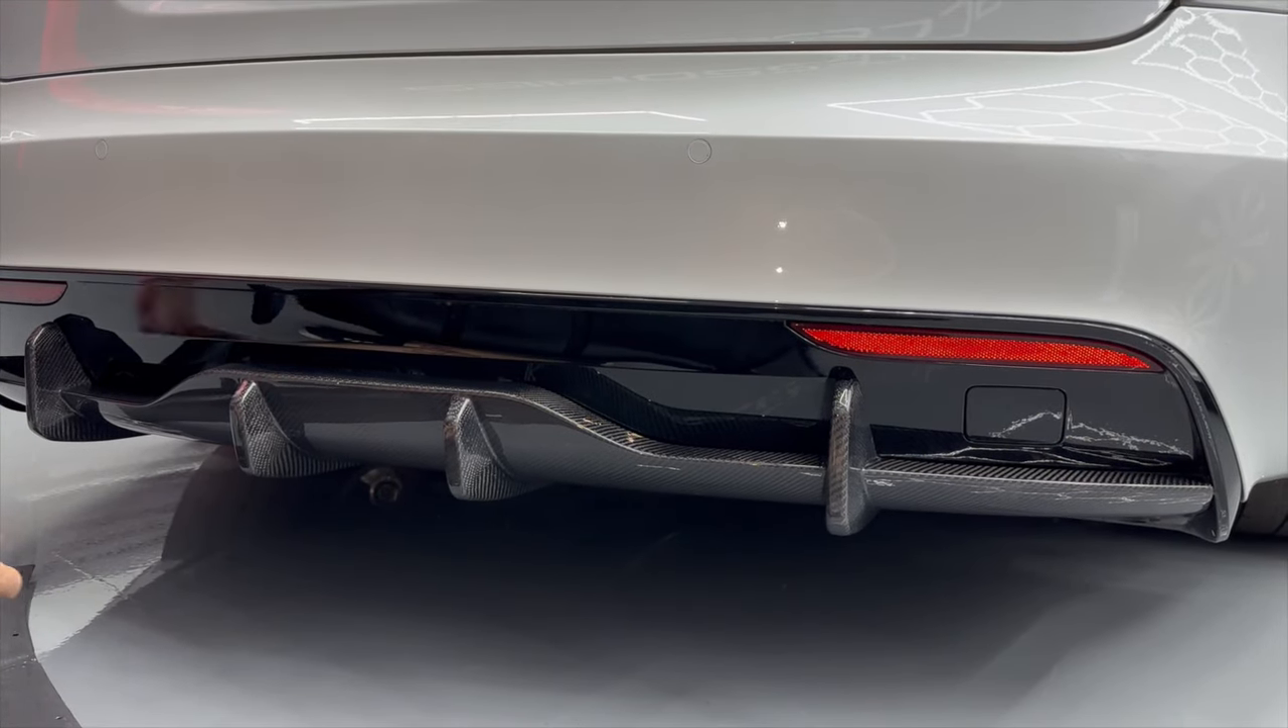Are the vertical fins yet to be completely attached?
No.